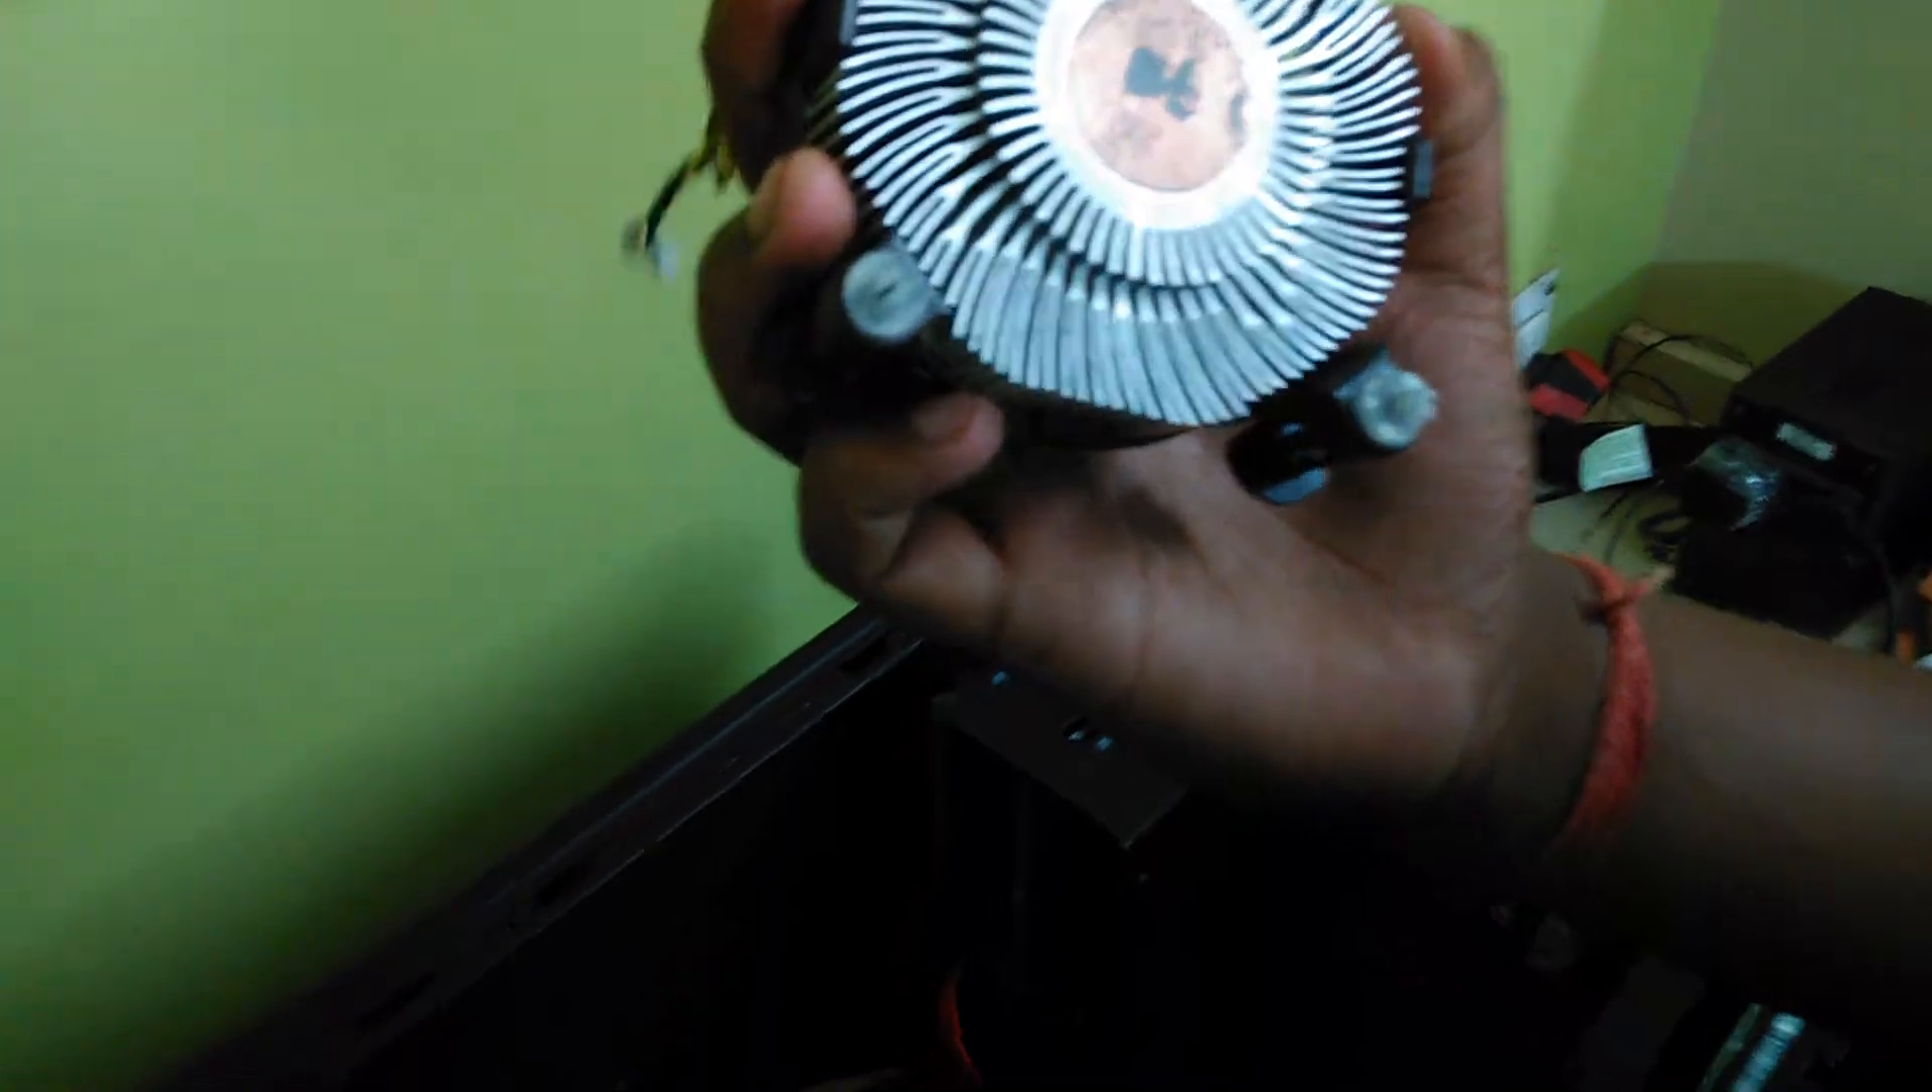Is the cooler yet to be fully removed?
No.